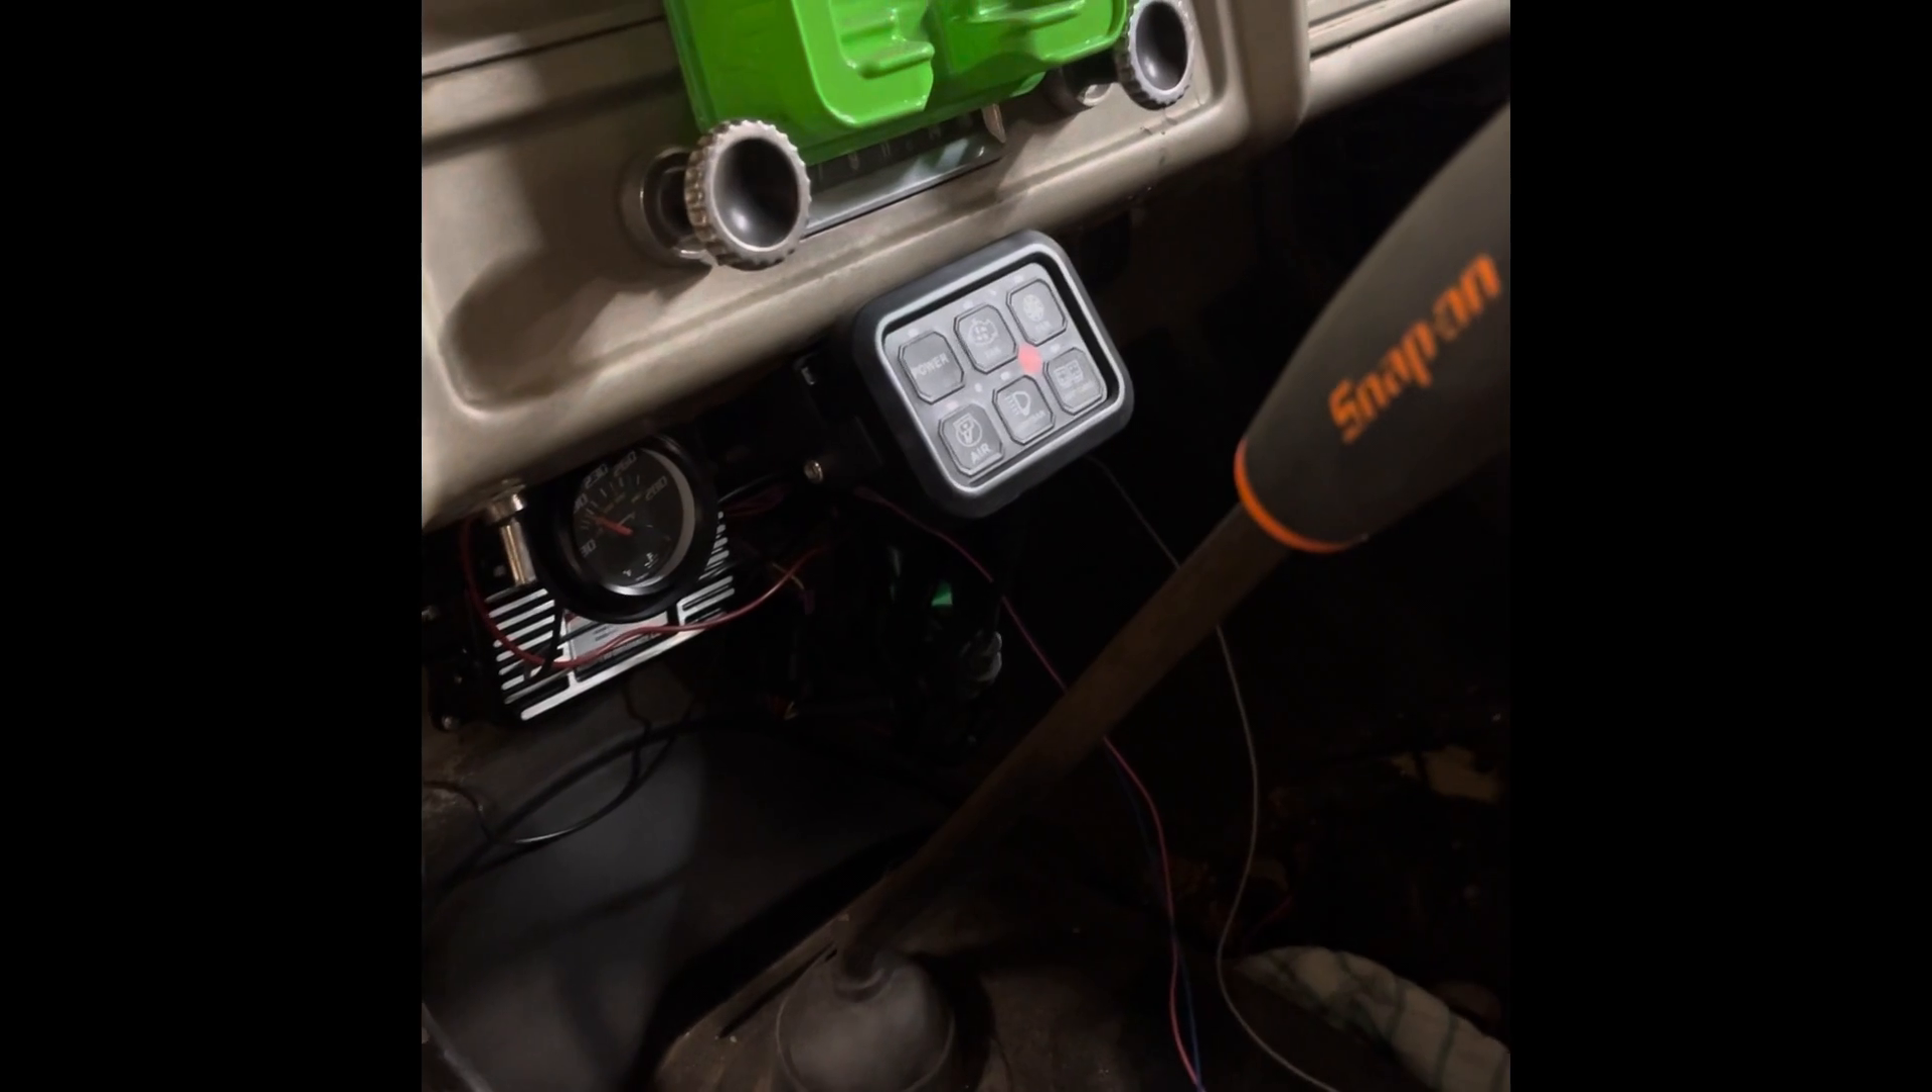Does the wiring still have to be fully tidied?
Yes.